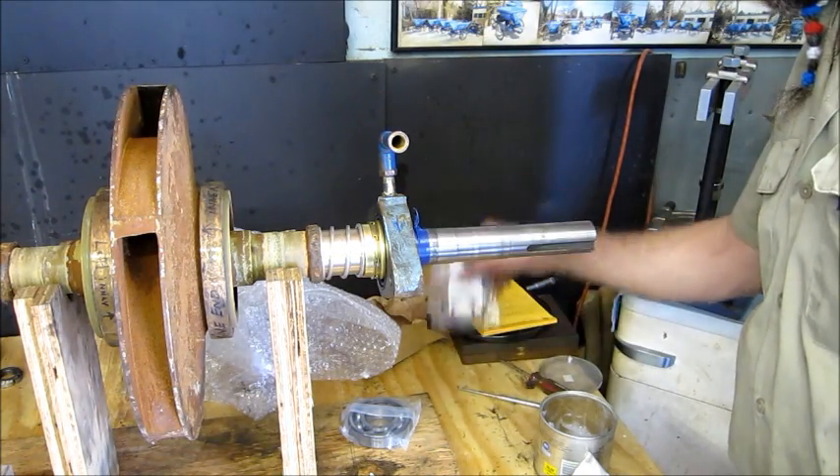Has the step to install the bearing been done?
No.